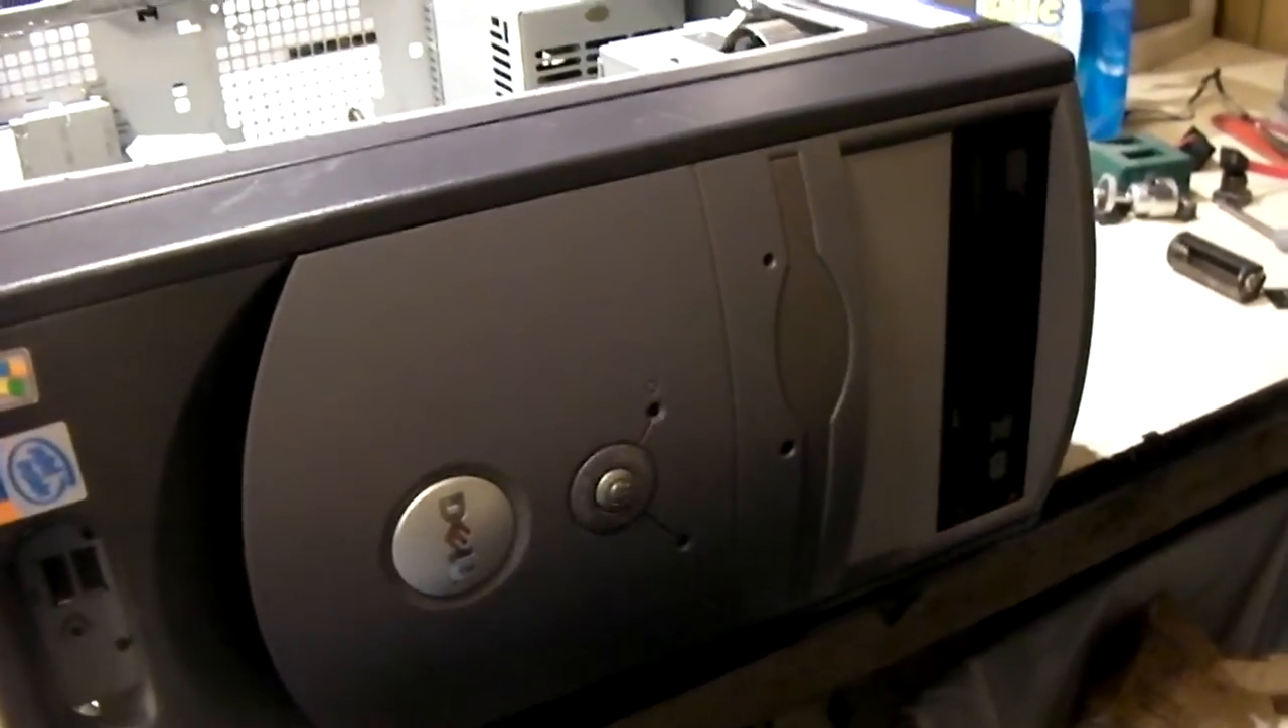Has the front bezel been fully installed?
Yes.